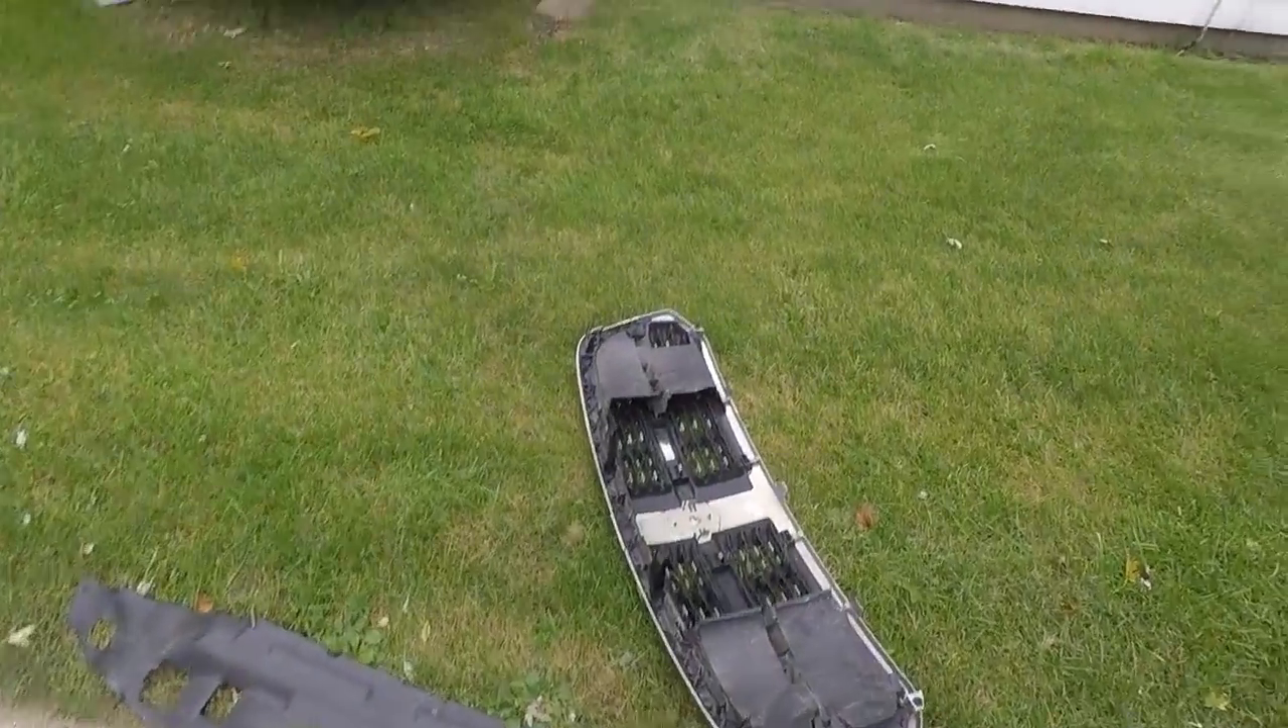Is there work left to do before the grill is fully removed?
No.